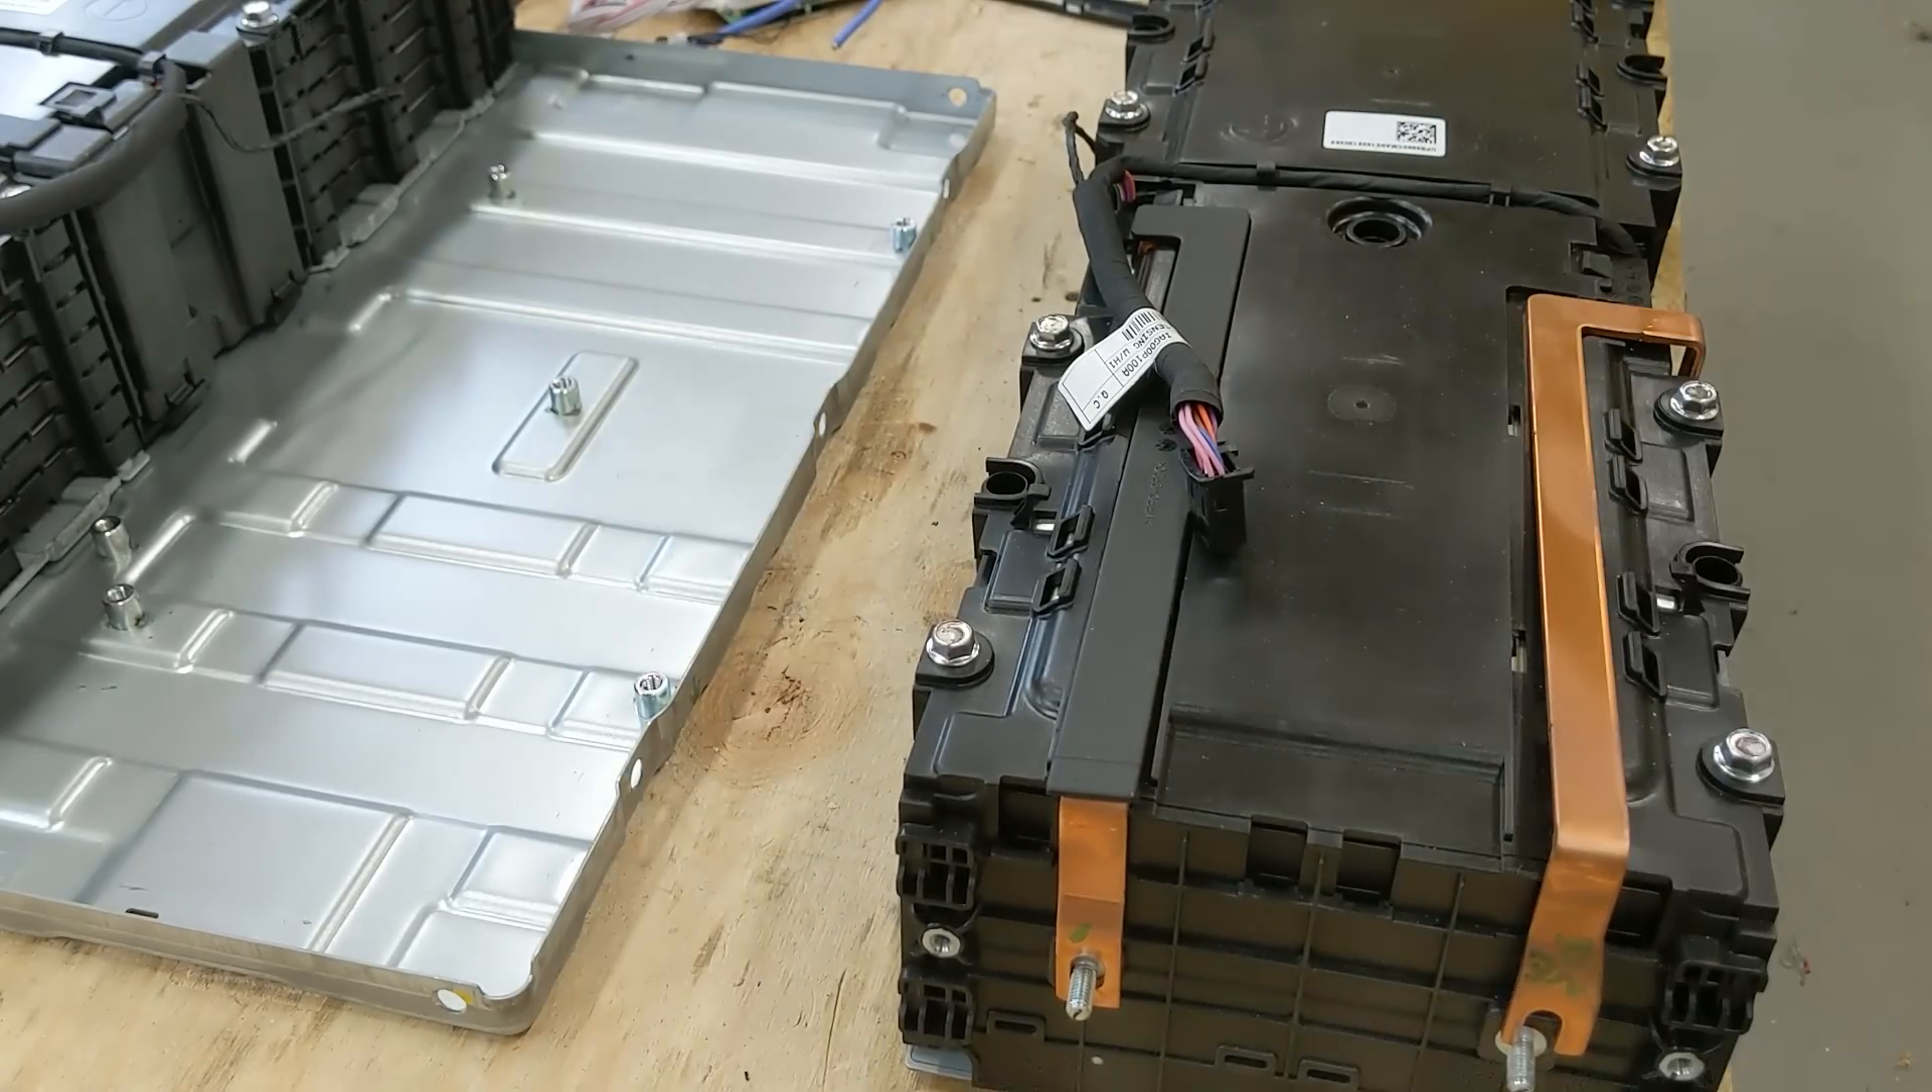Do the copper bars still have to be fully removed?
Yes.